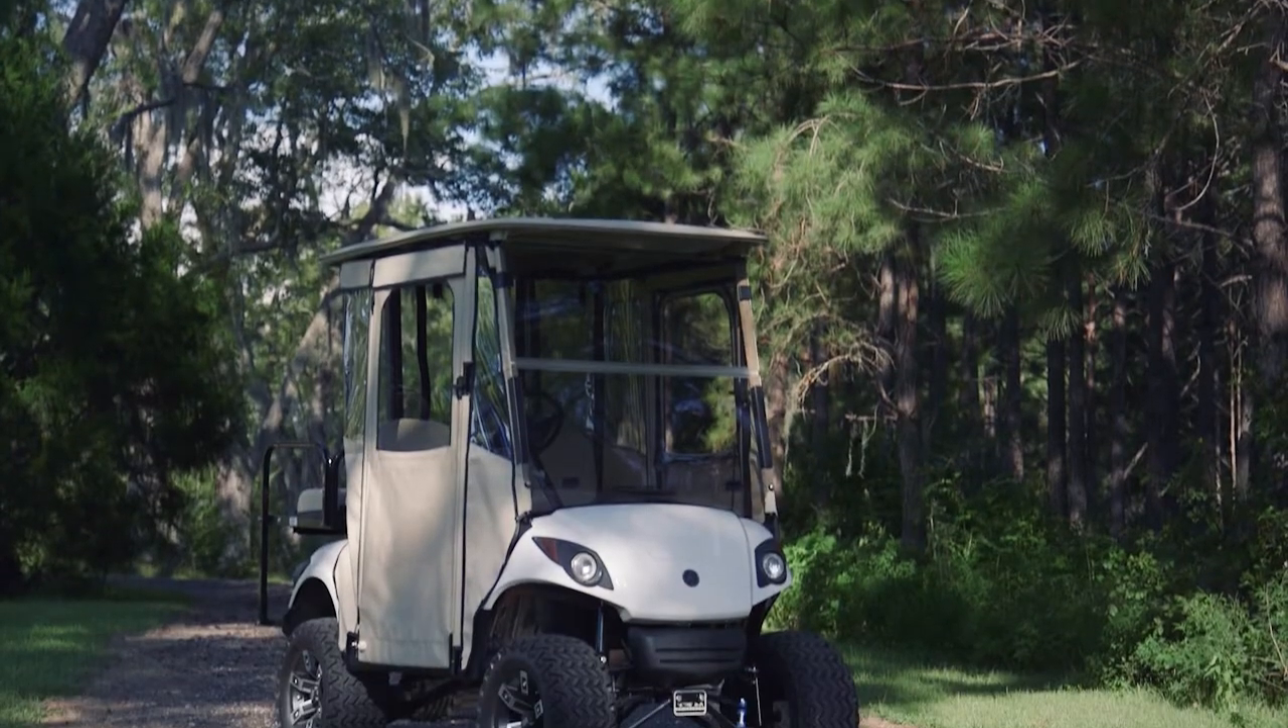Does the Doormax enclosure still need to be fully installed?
No.